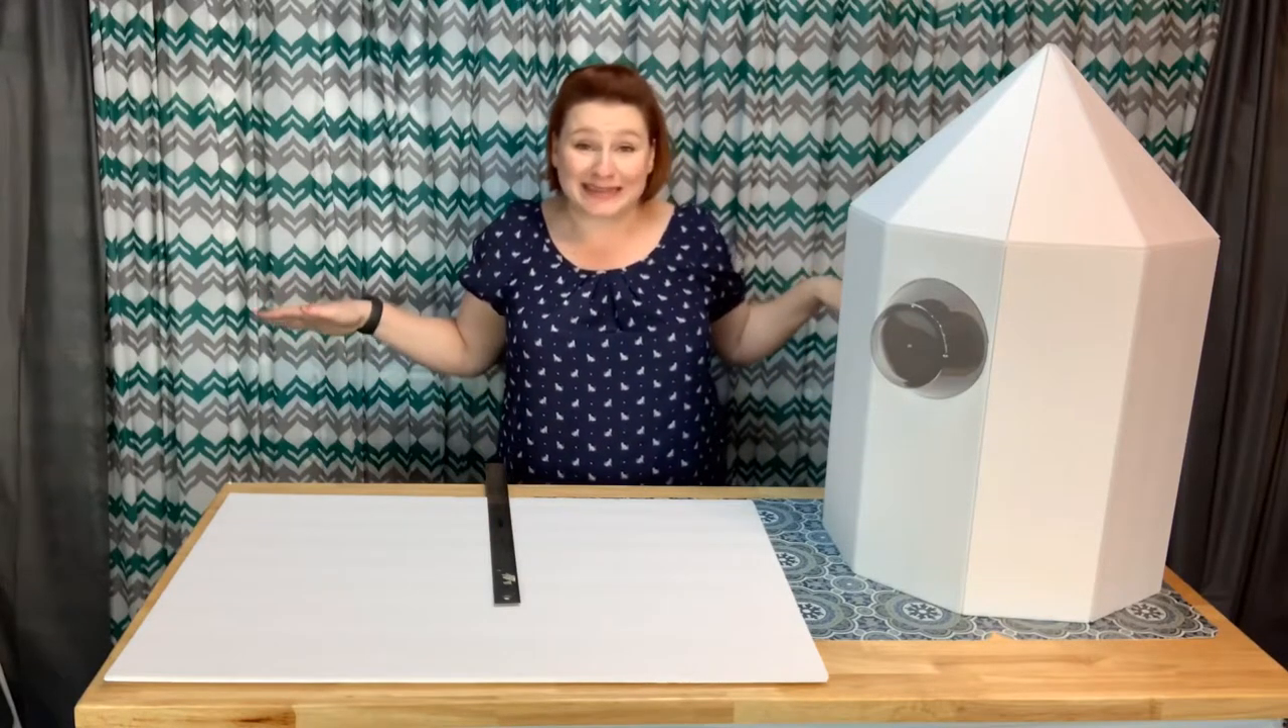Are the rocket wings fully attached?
No.